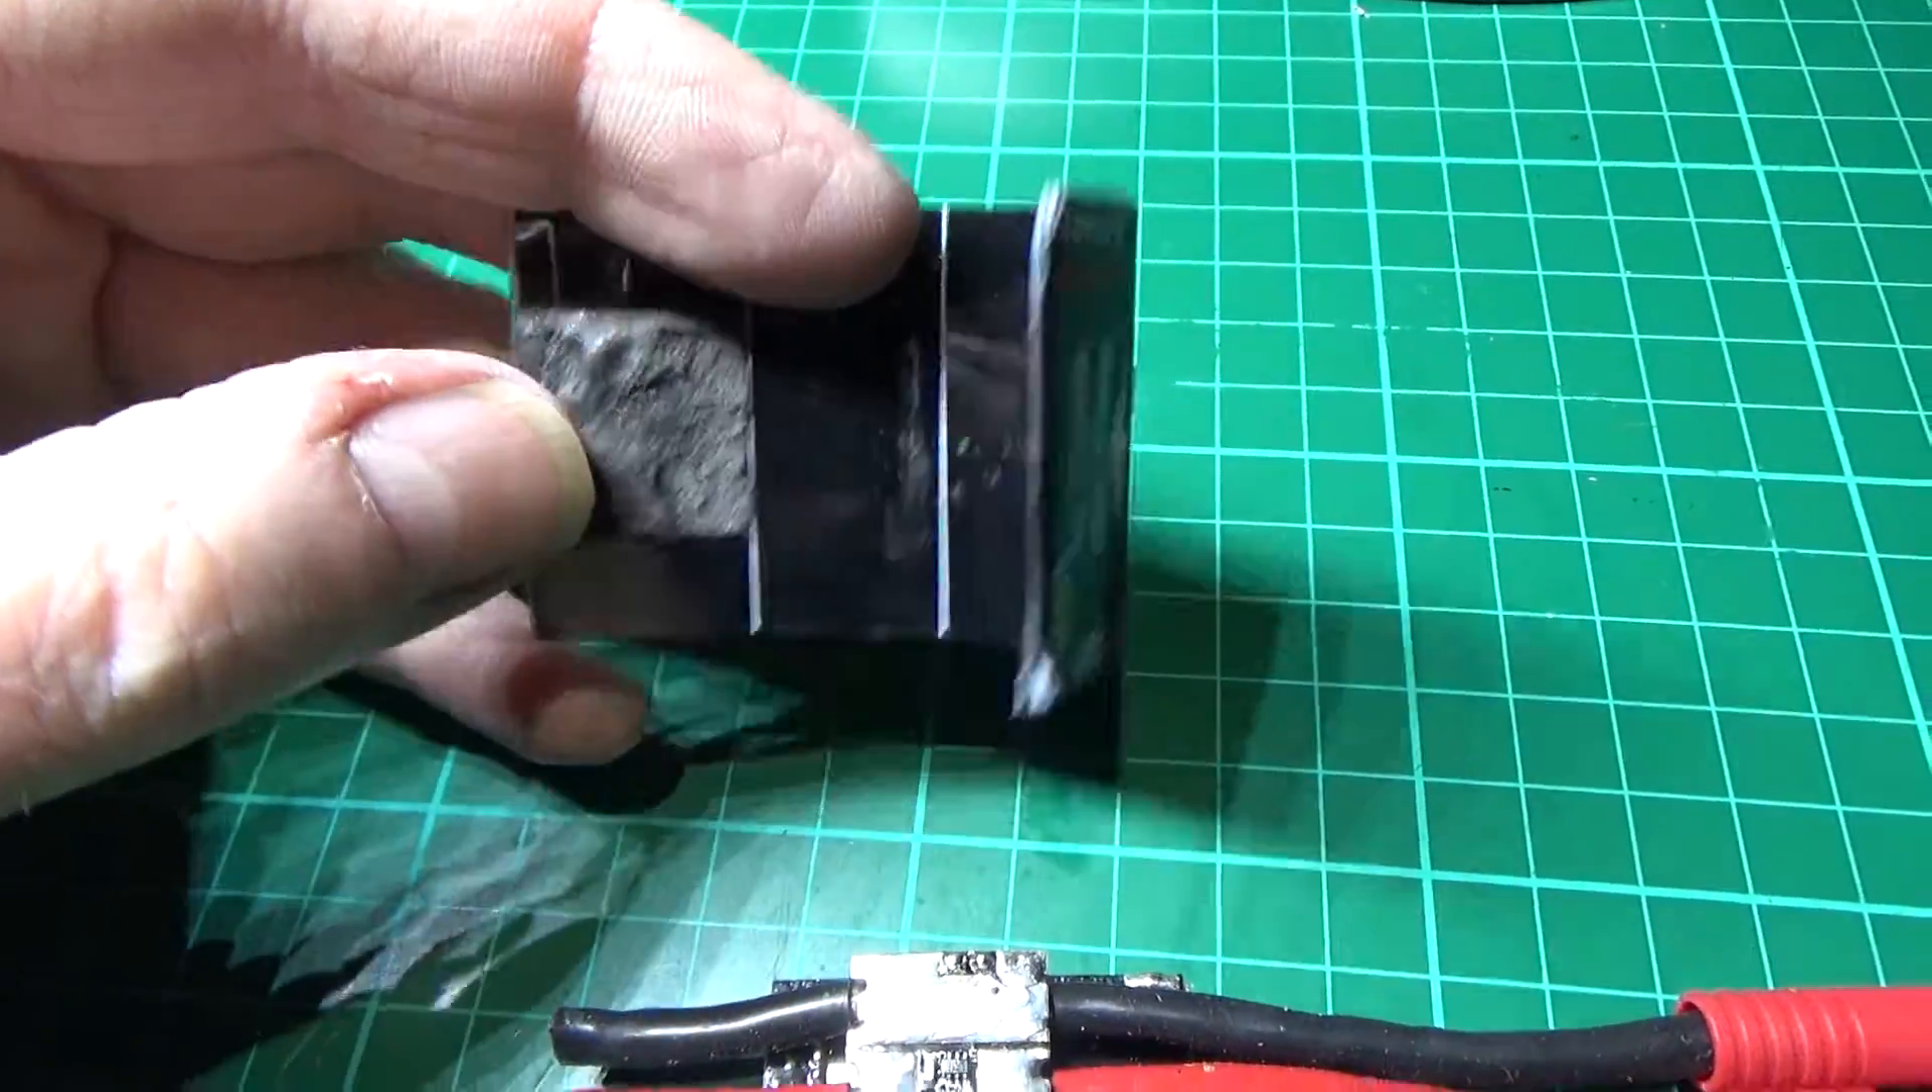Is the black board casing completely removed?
Yes.